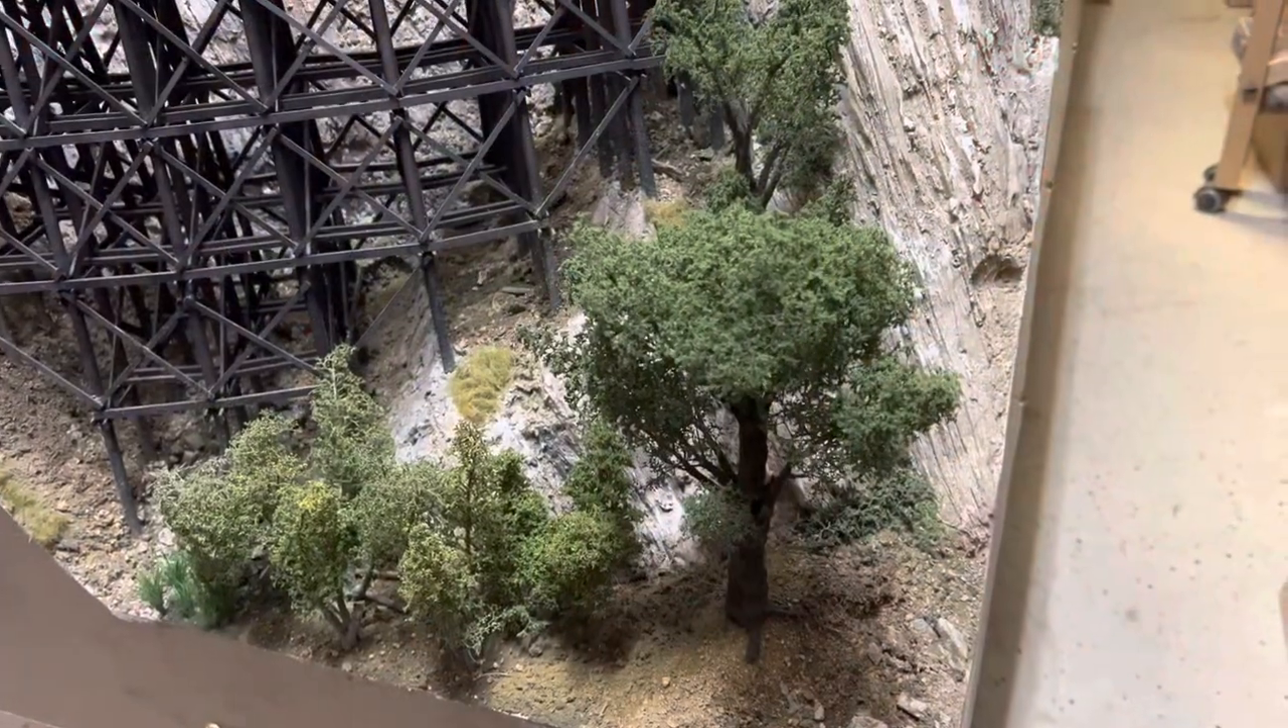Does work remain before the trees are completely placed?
No.